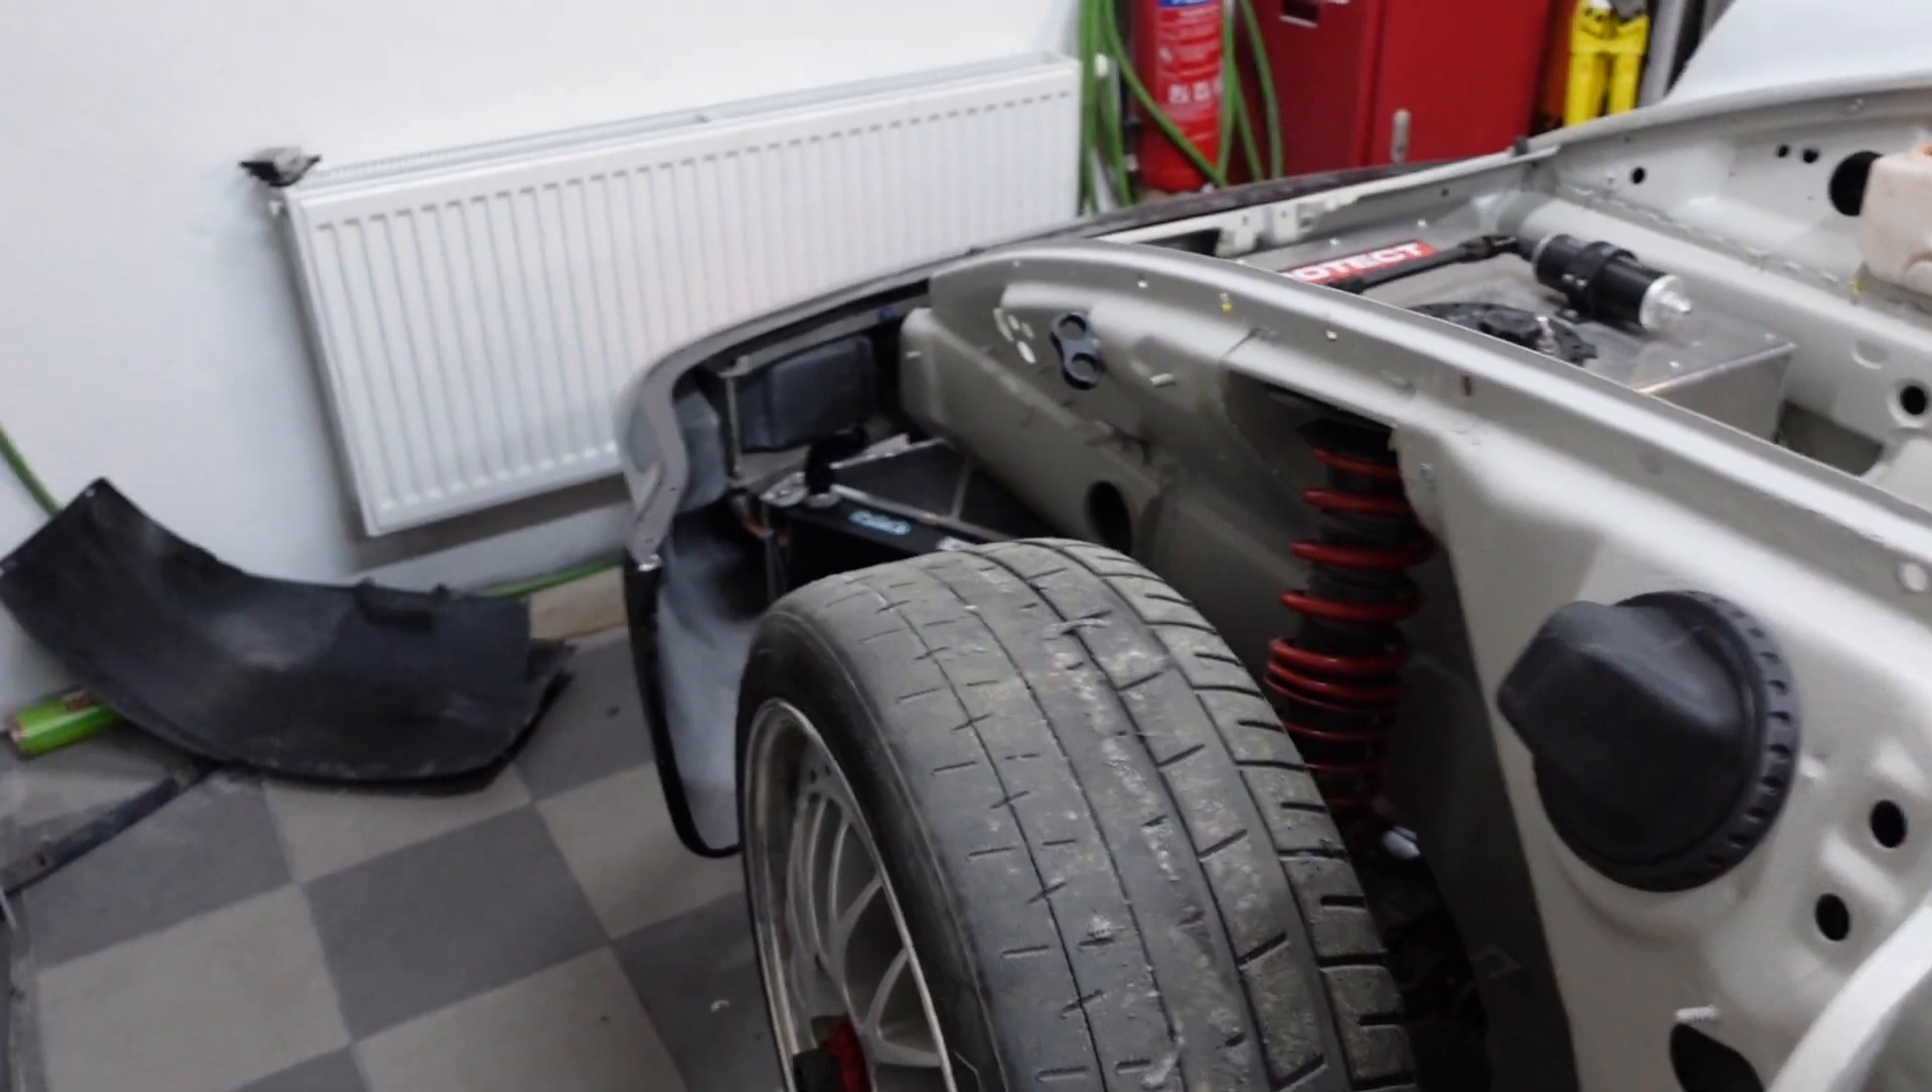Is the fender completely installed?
No.